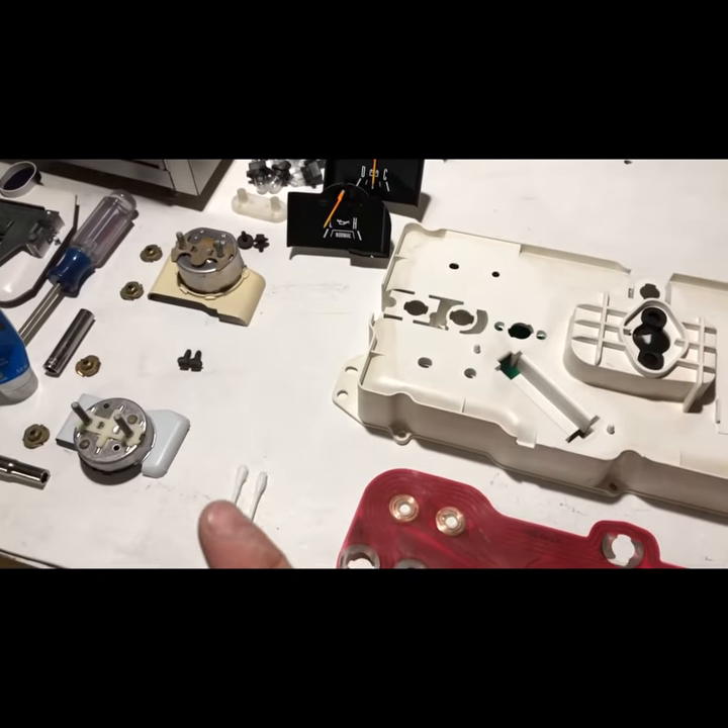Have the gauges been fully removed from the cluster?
Yes.